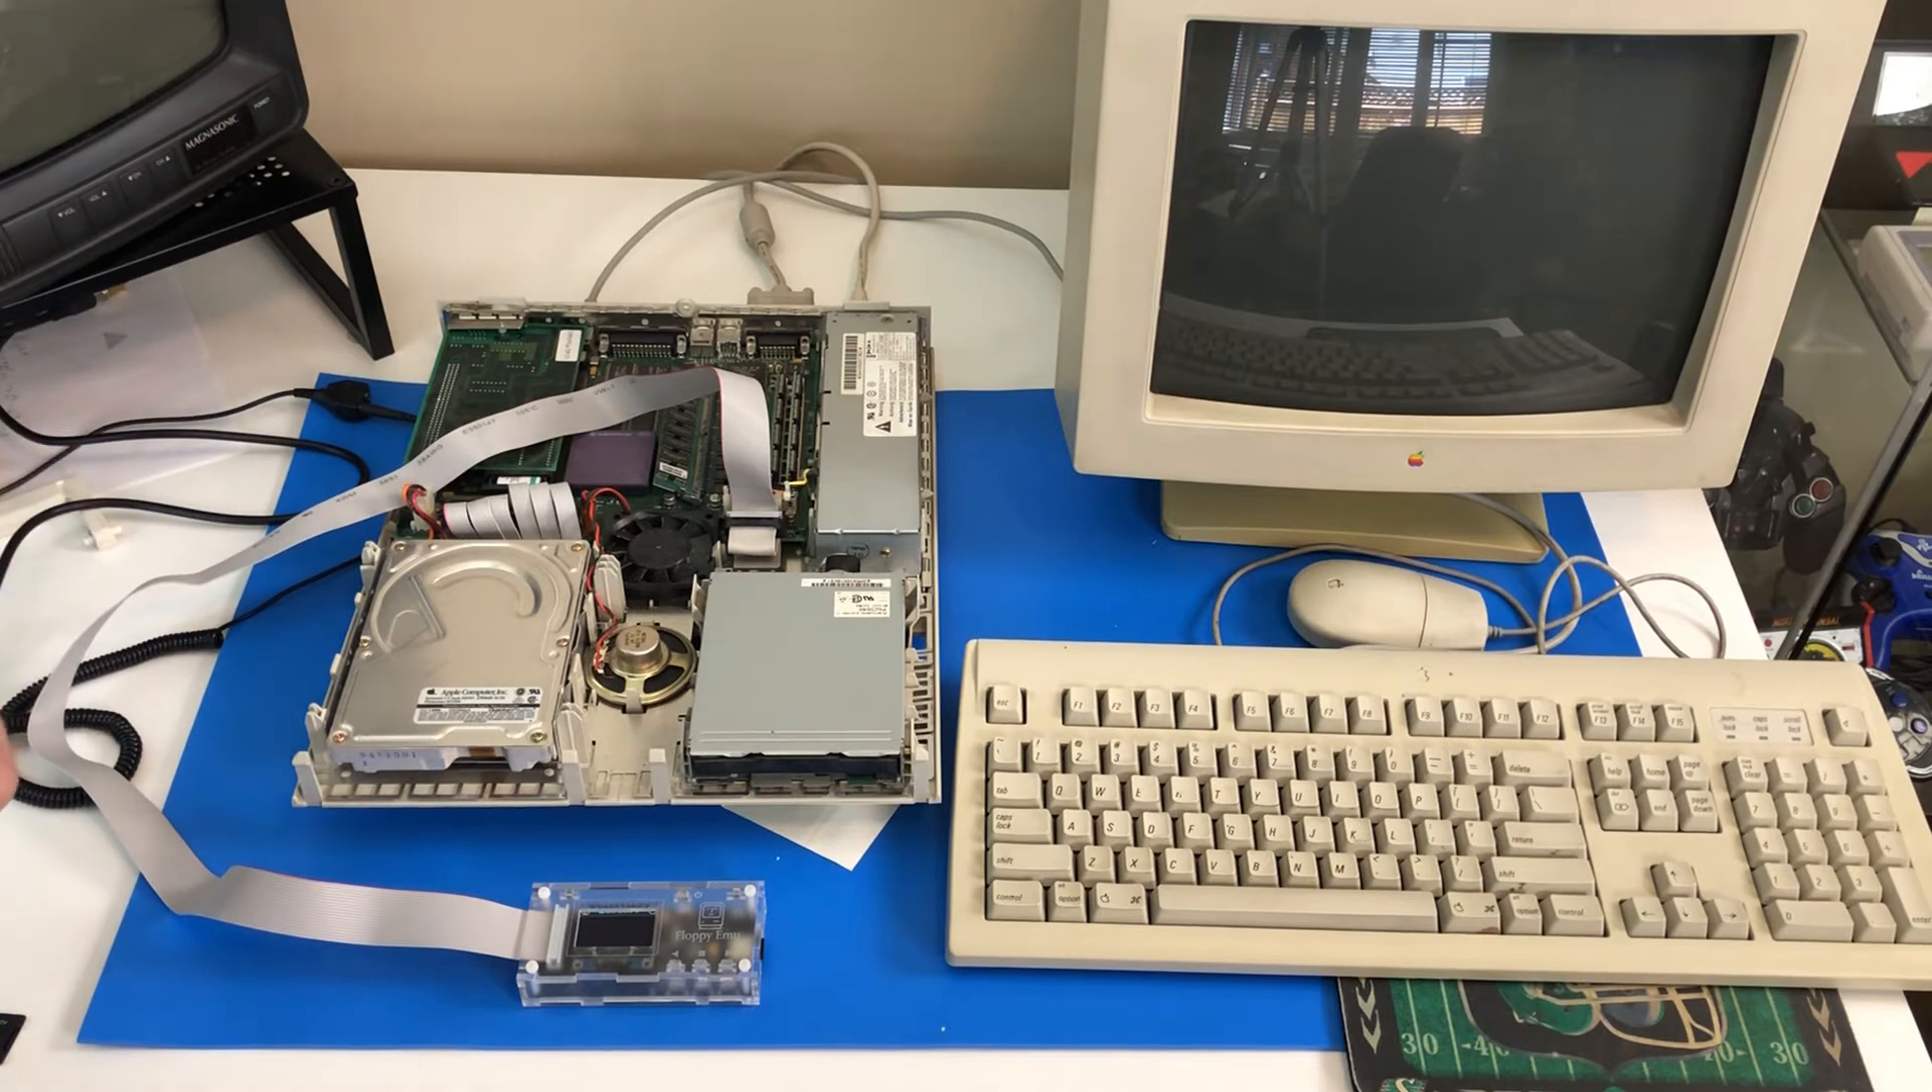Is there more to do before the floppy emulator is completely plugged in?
No.